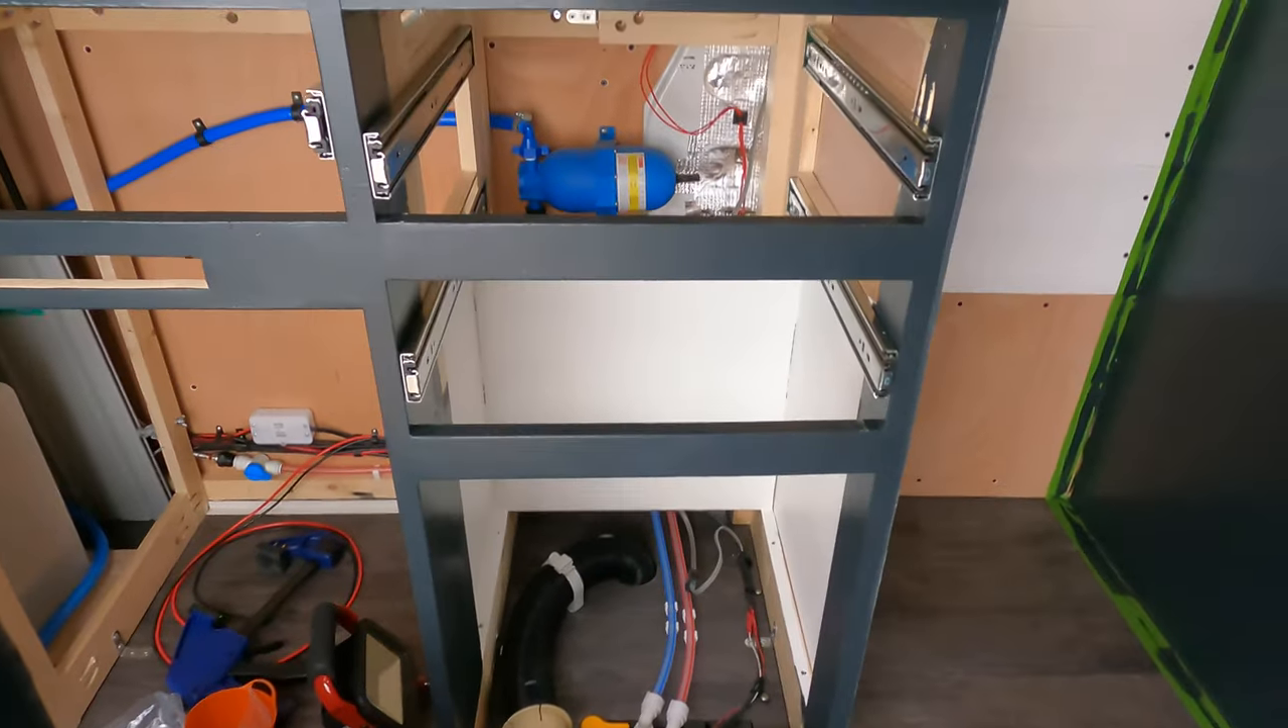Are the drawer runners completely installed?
Yes.